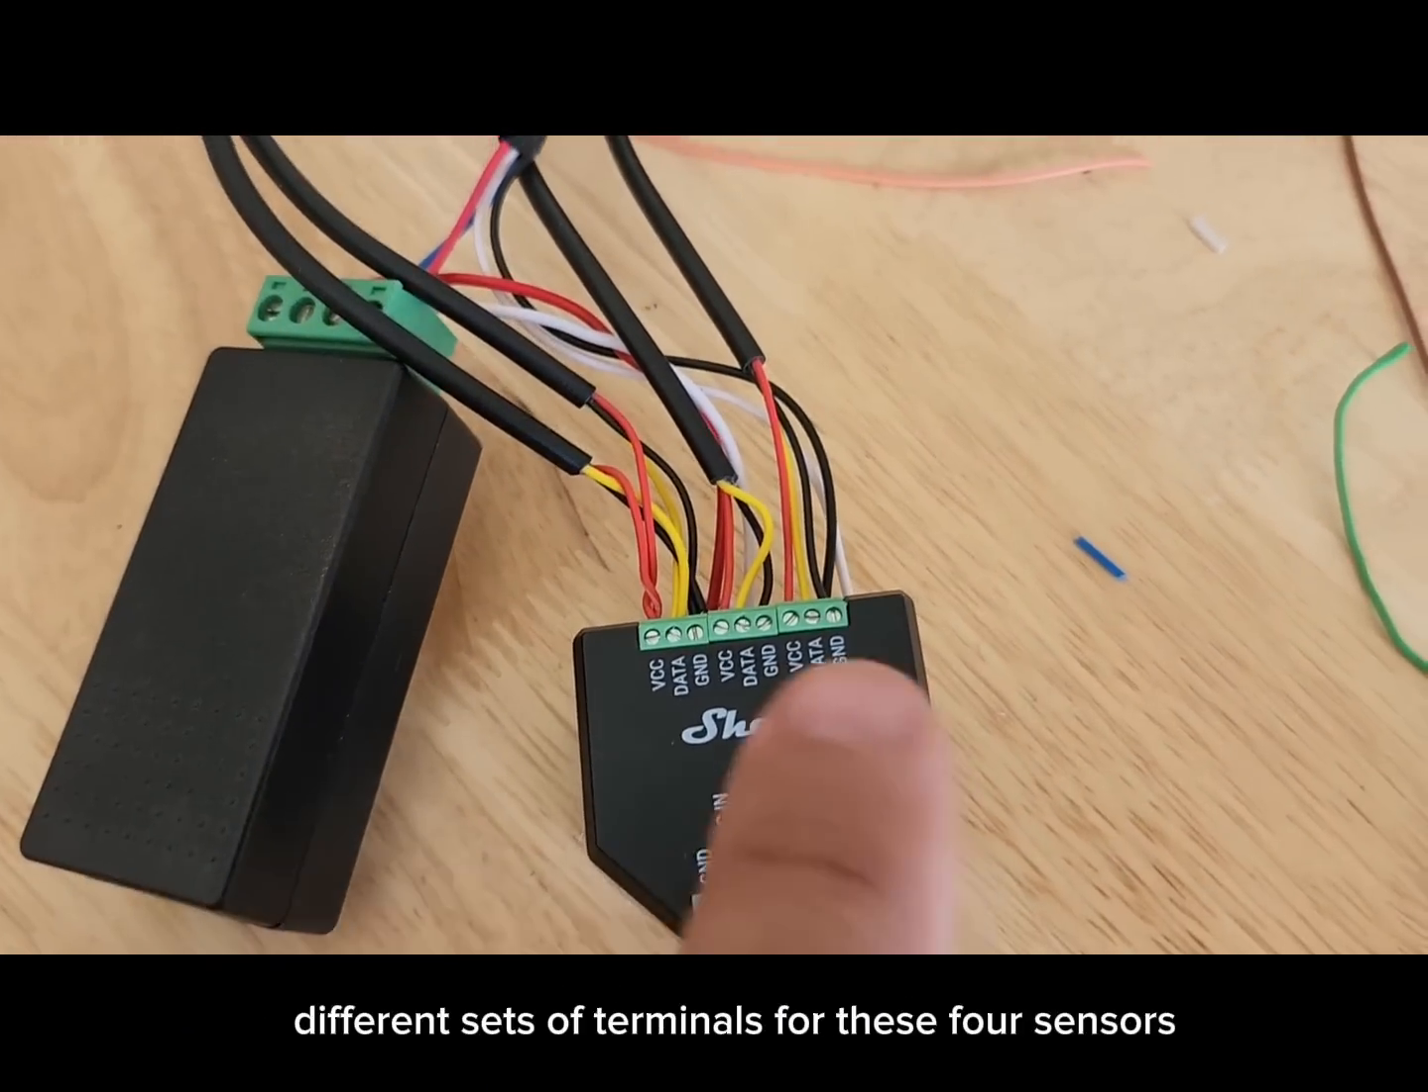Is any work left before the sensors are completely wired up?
No.